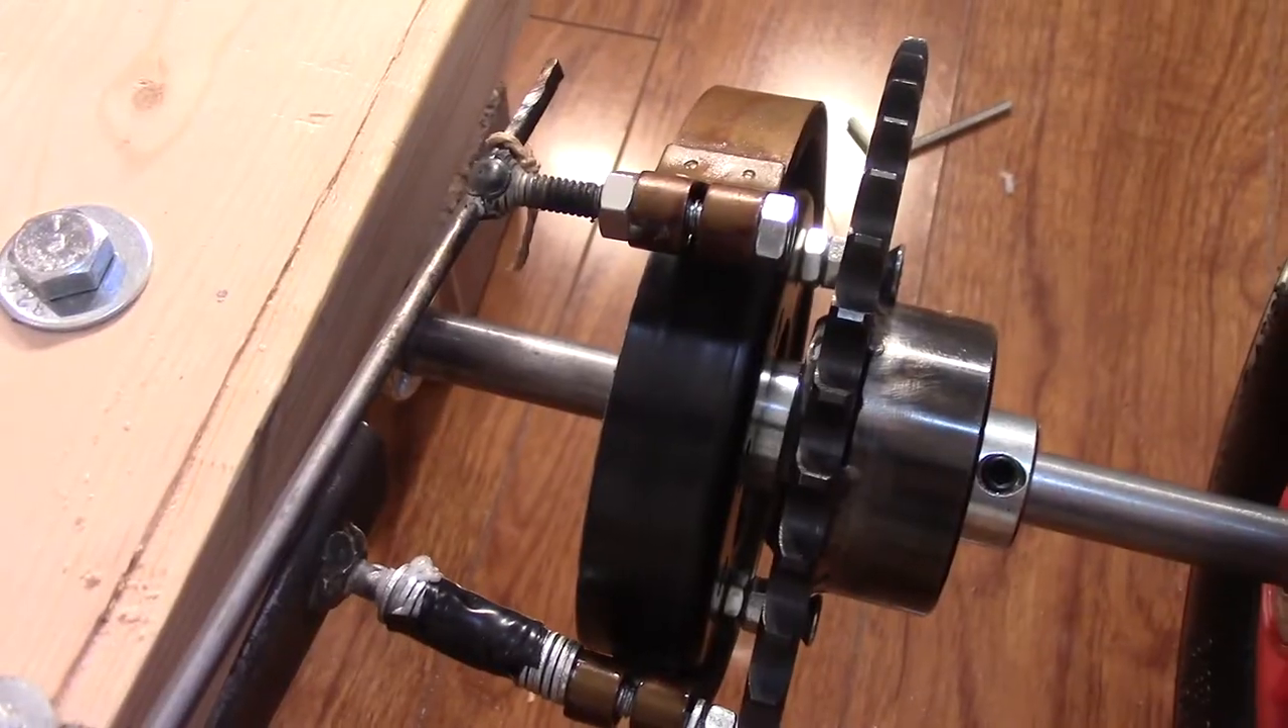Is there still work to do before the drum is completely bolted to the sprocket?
No.